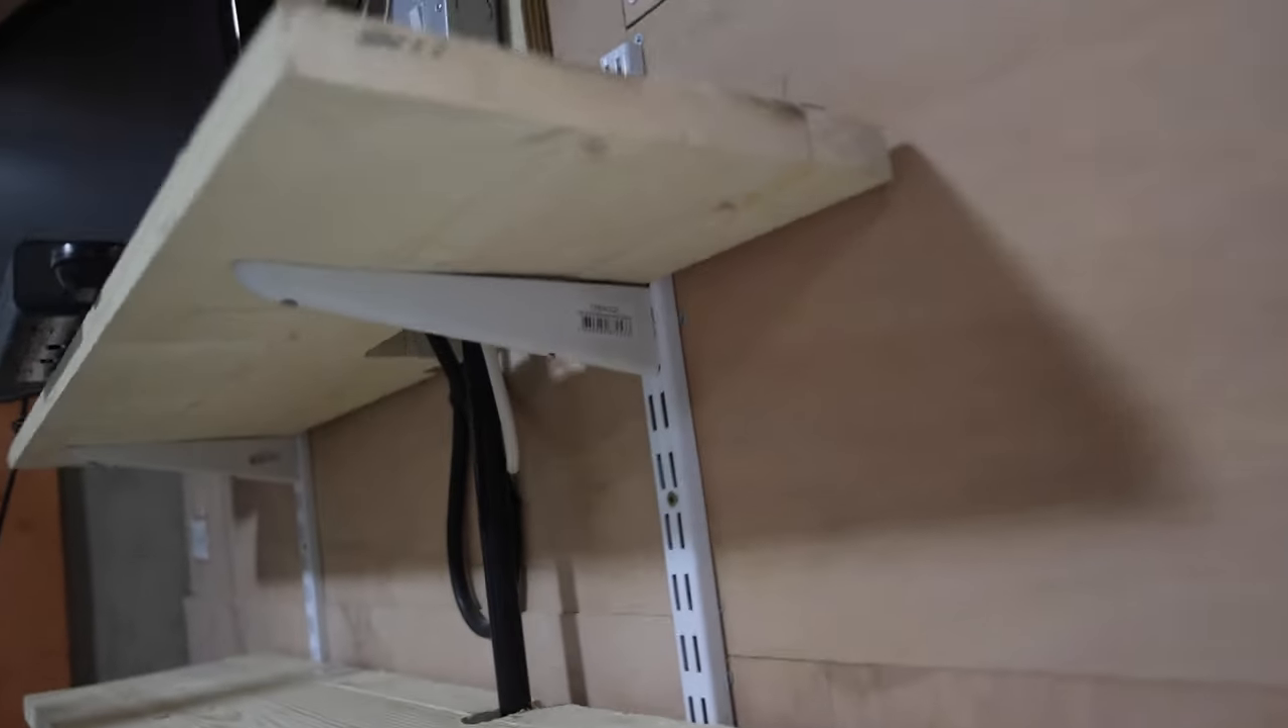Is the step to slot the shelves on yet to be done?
No.